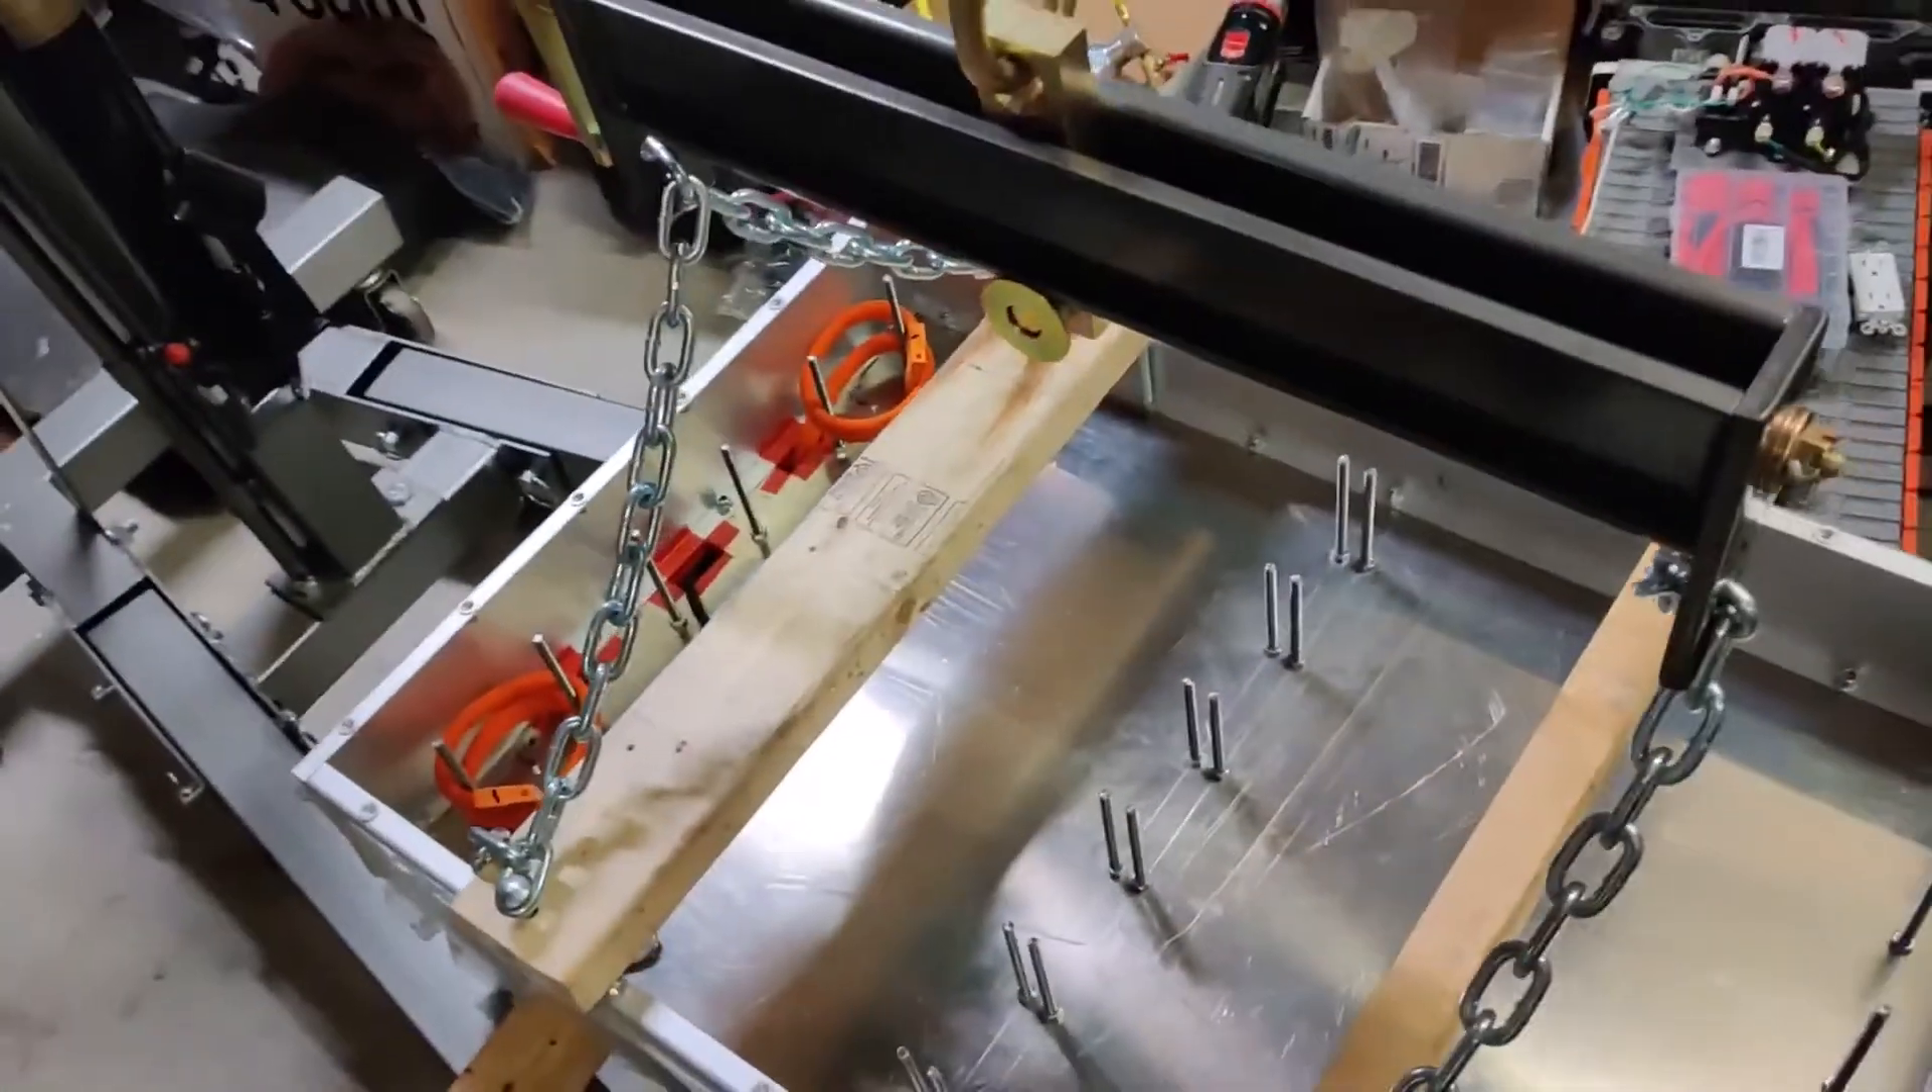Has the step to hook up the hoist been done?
Yes.